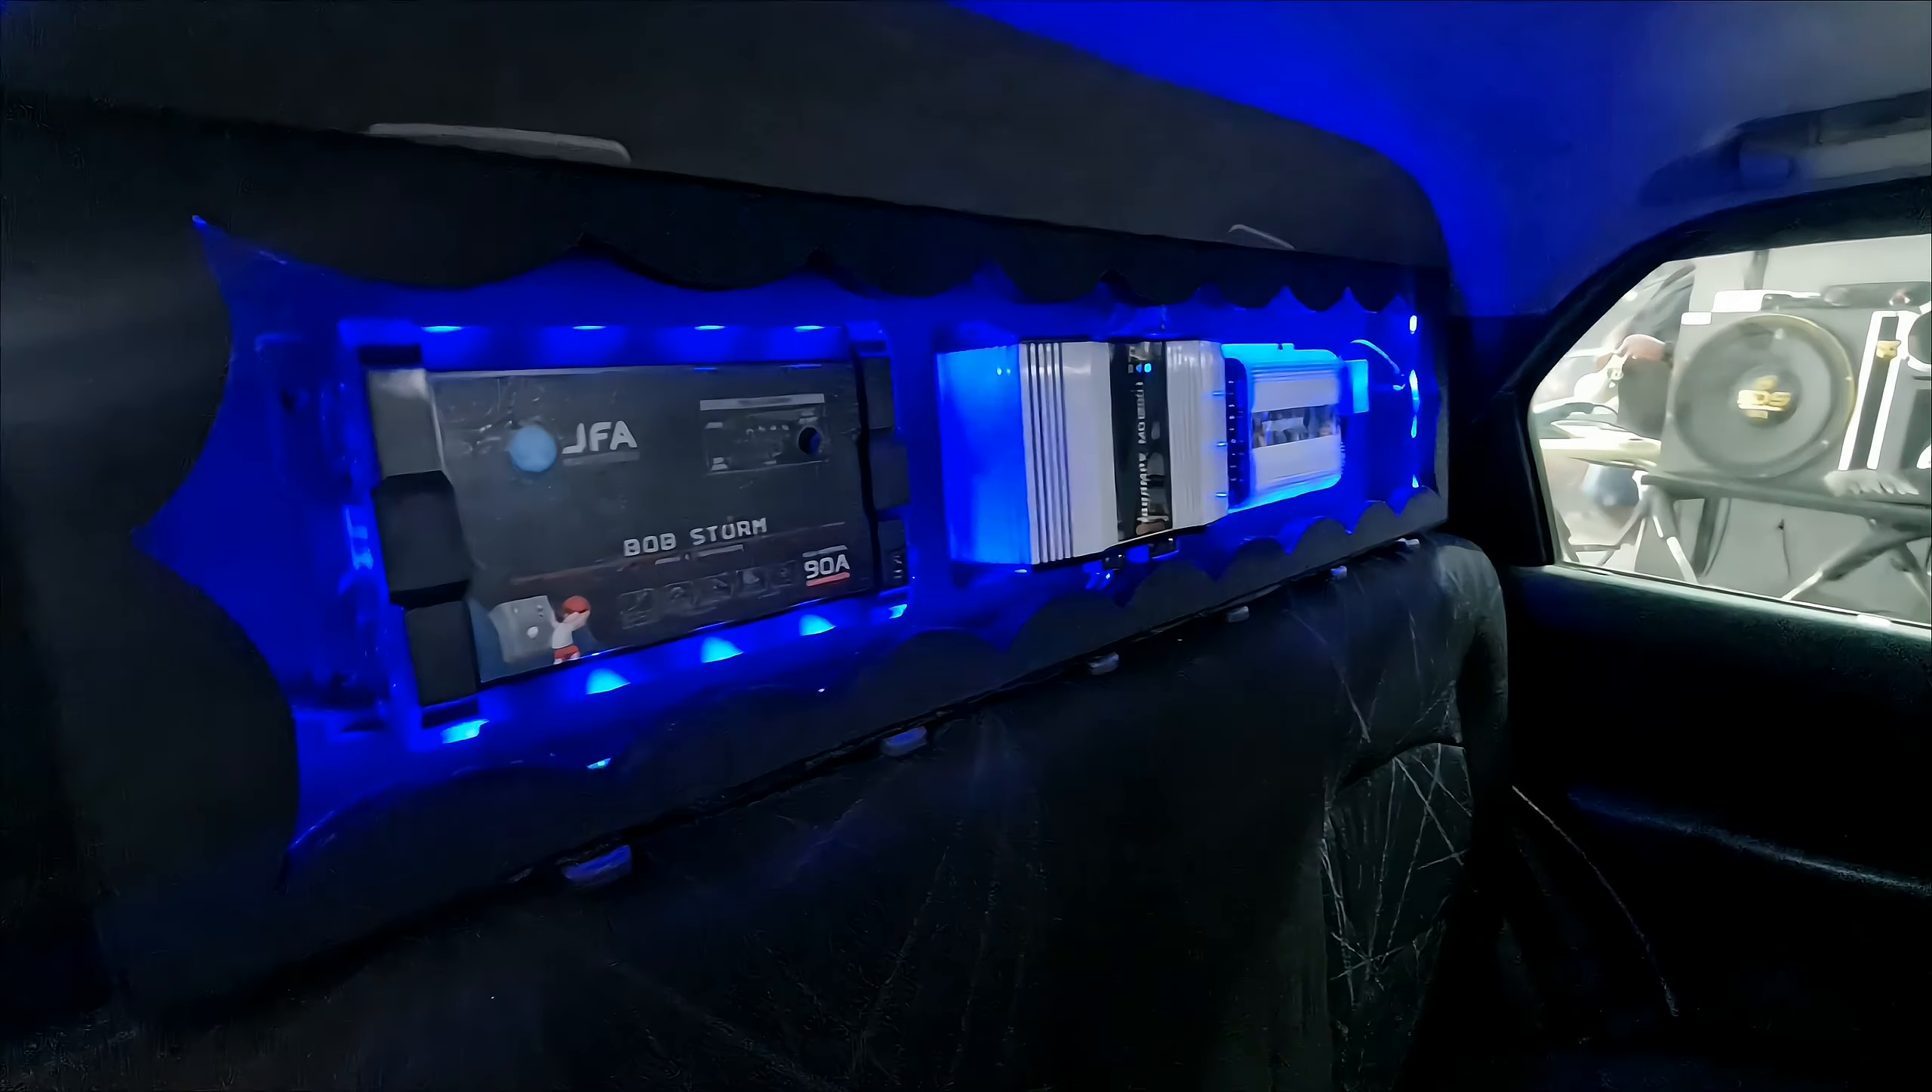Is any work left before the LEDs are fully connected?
No.